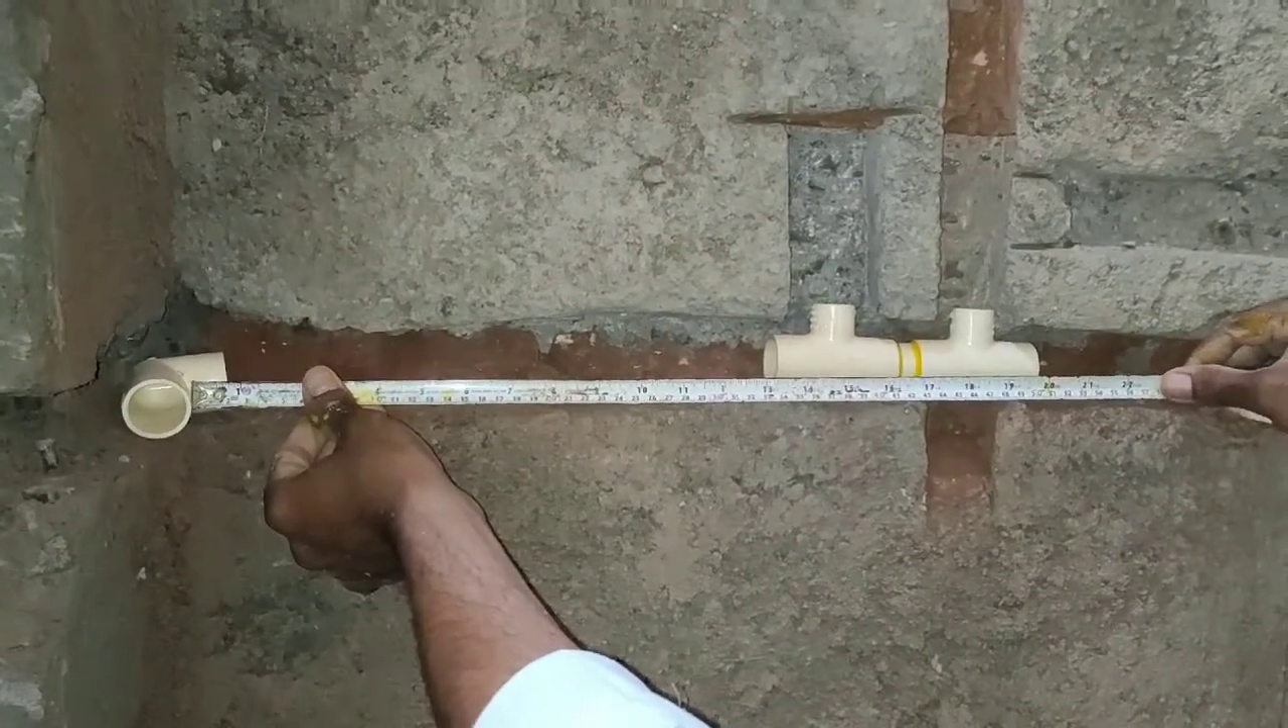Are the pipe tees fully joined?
Yes.